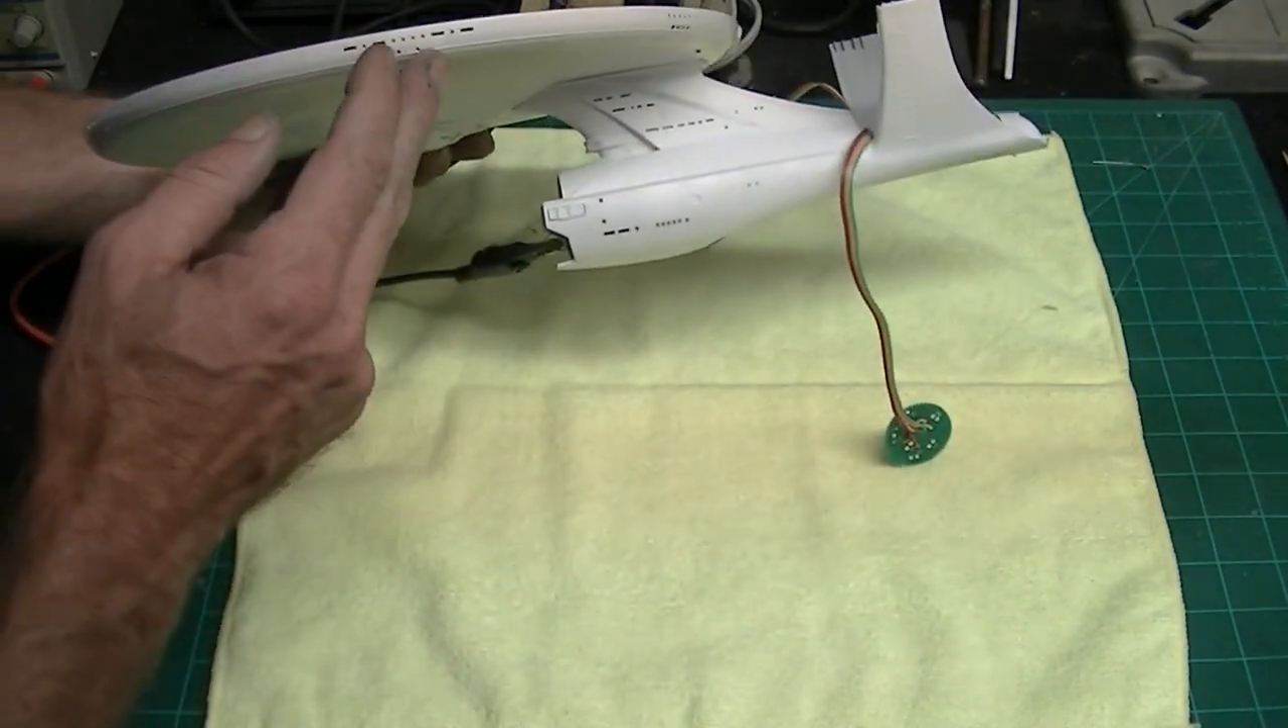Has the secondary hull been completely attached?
Yes.